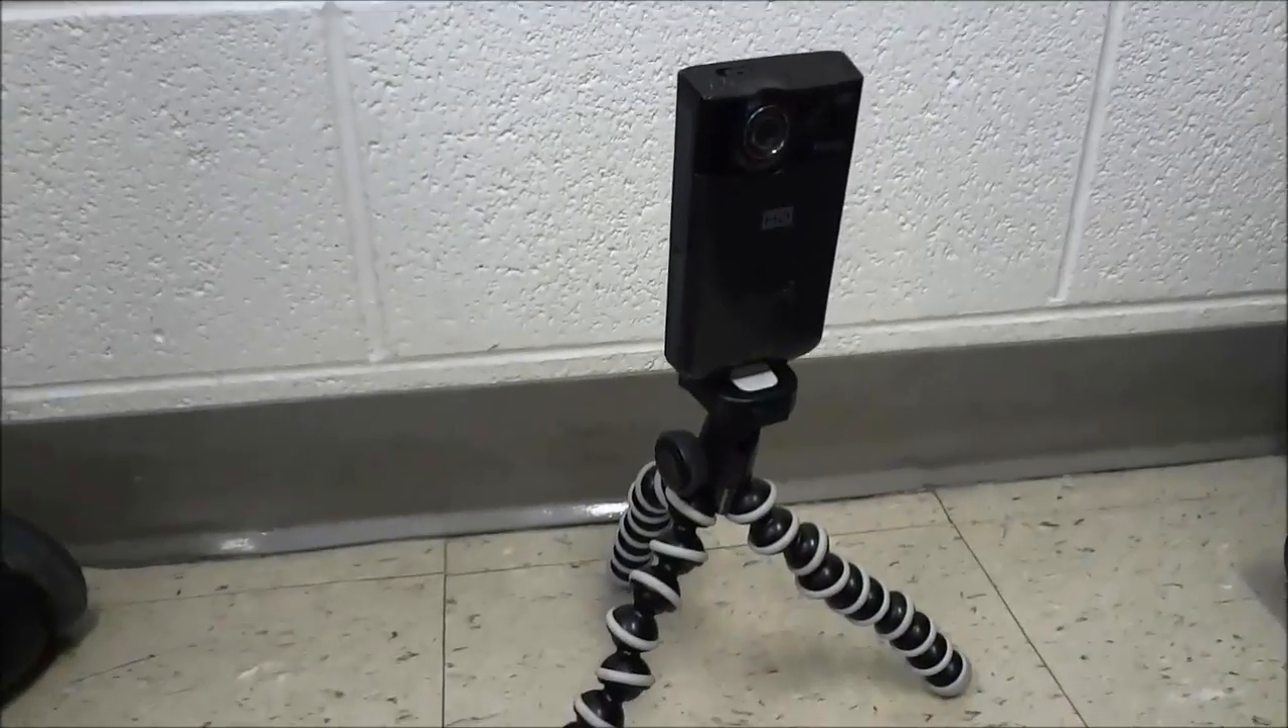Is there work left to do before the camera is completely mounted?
No.